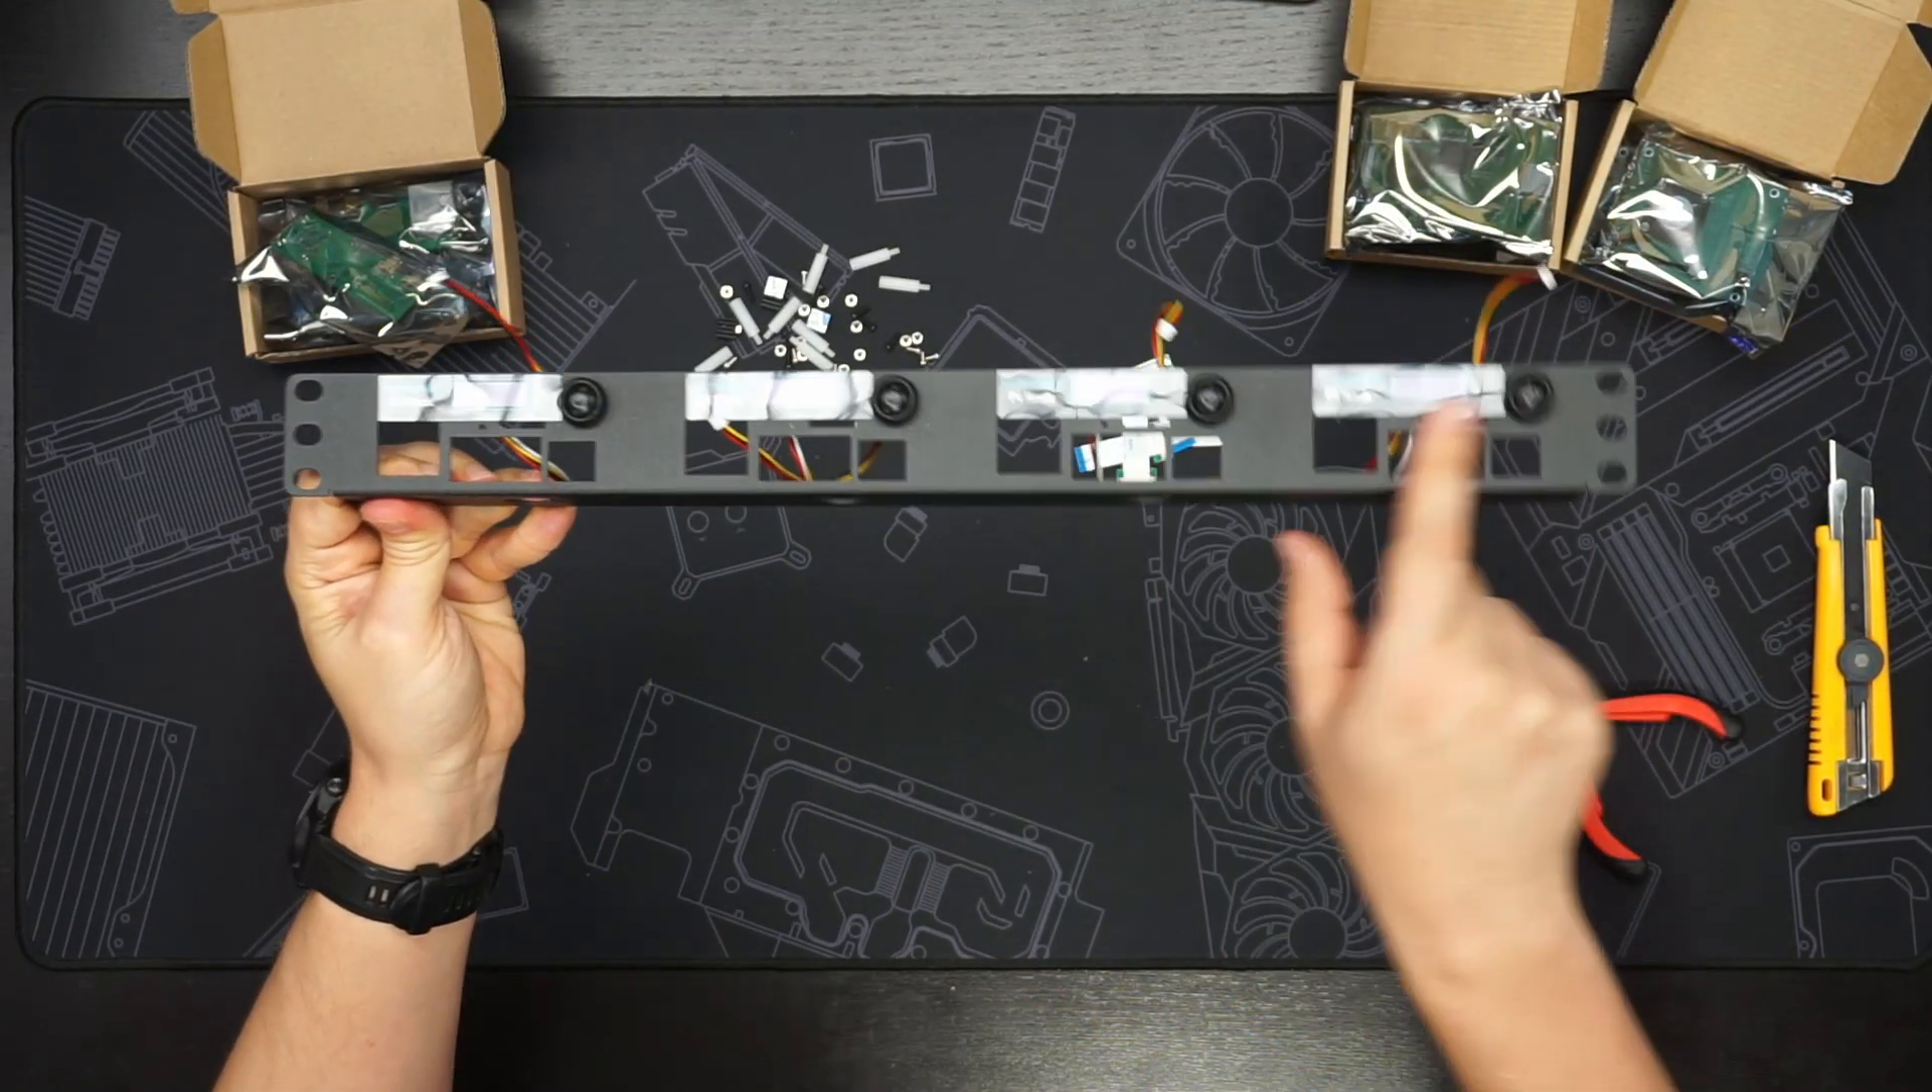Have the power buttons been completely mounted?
Yes.